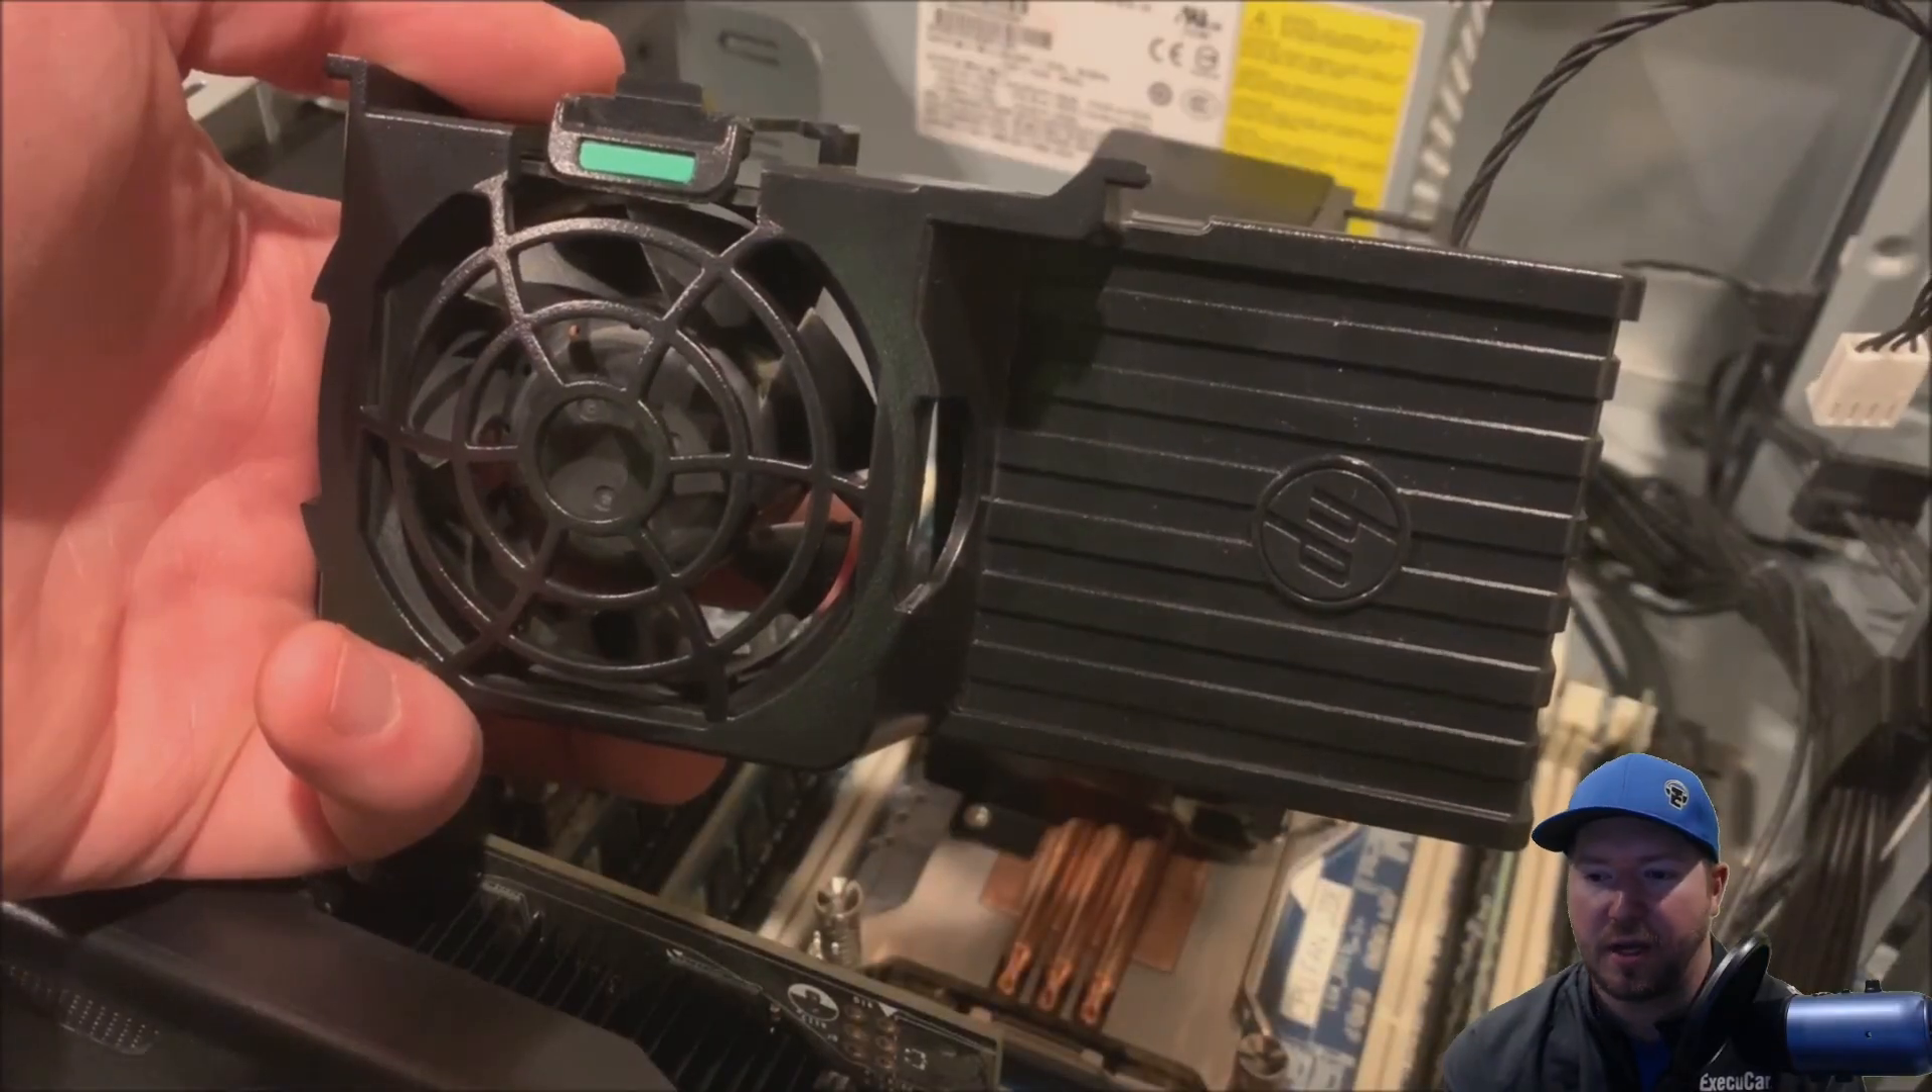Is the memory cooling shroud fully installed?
No.